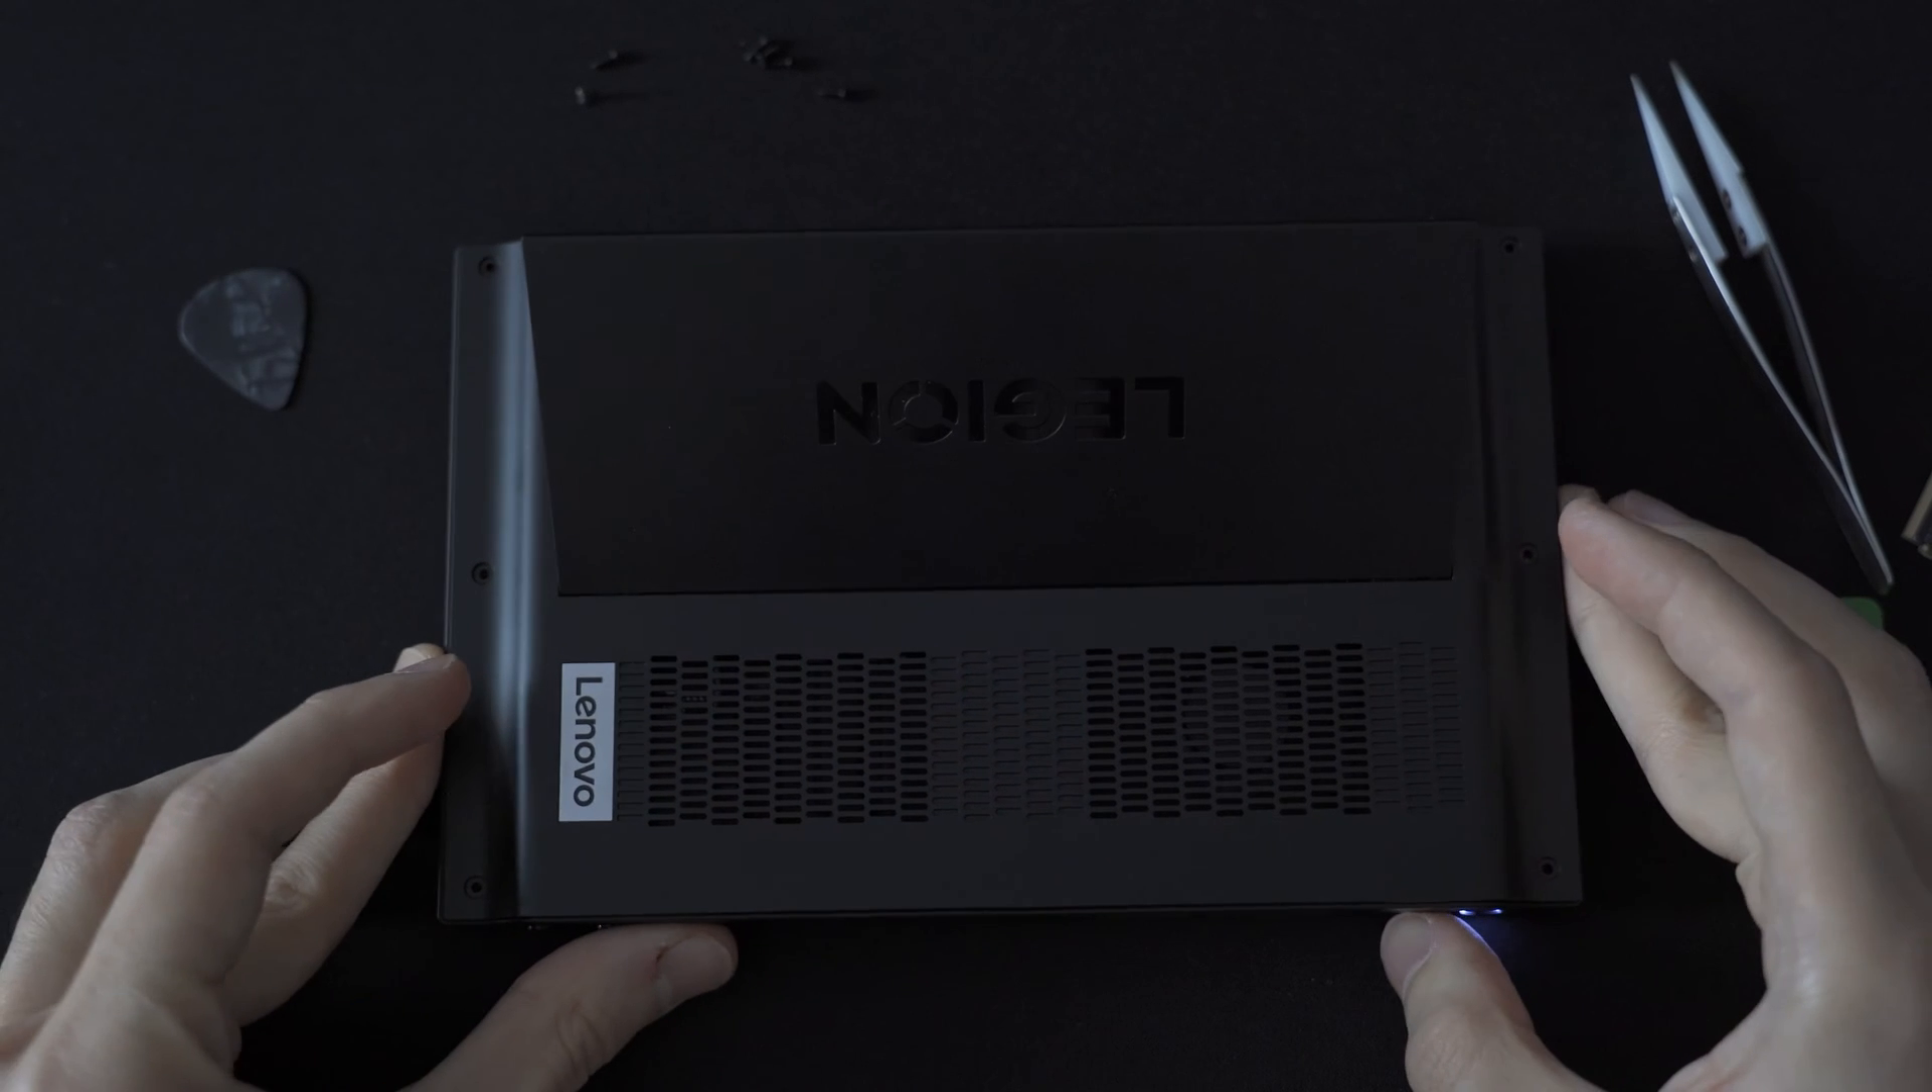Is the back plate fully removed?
No.